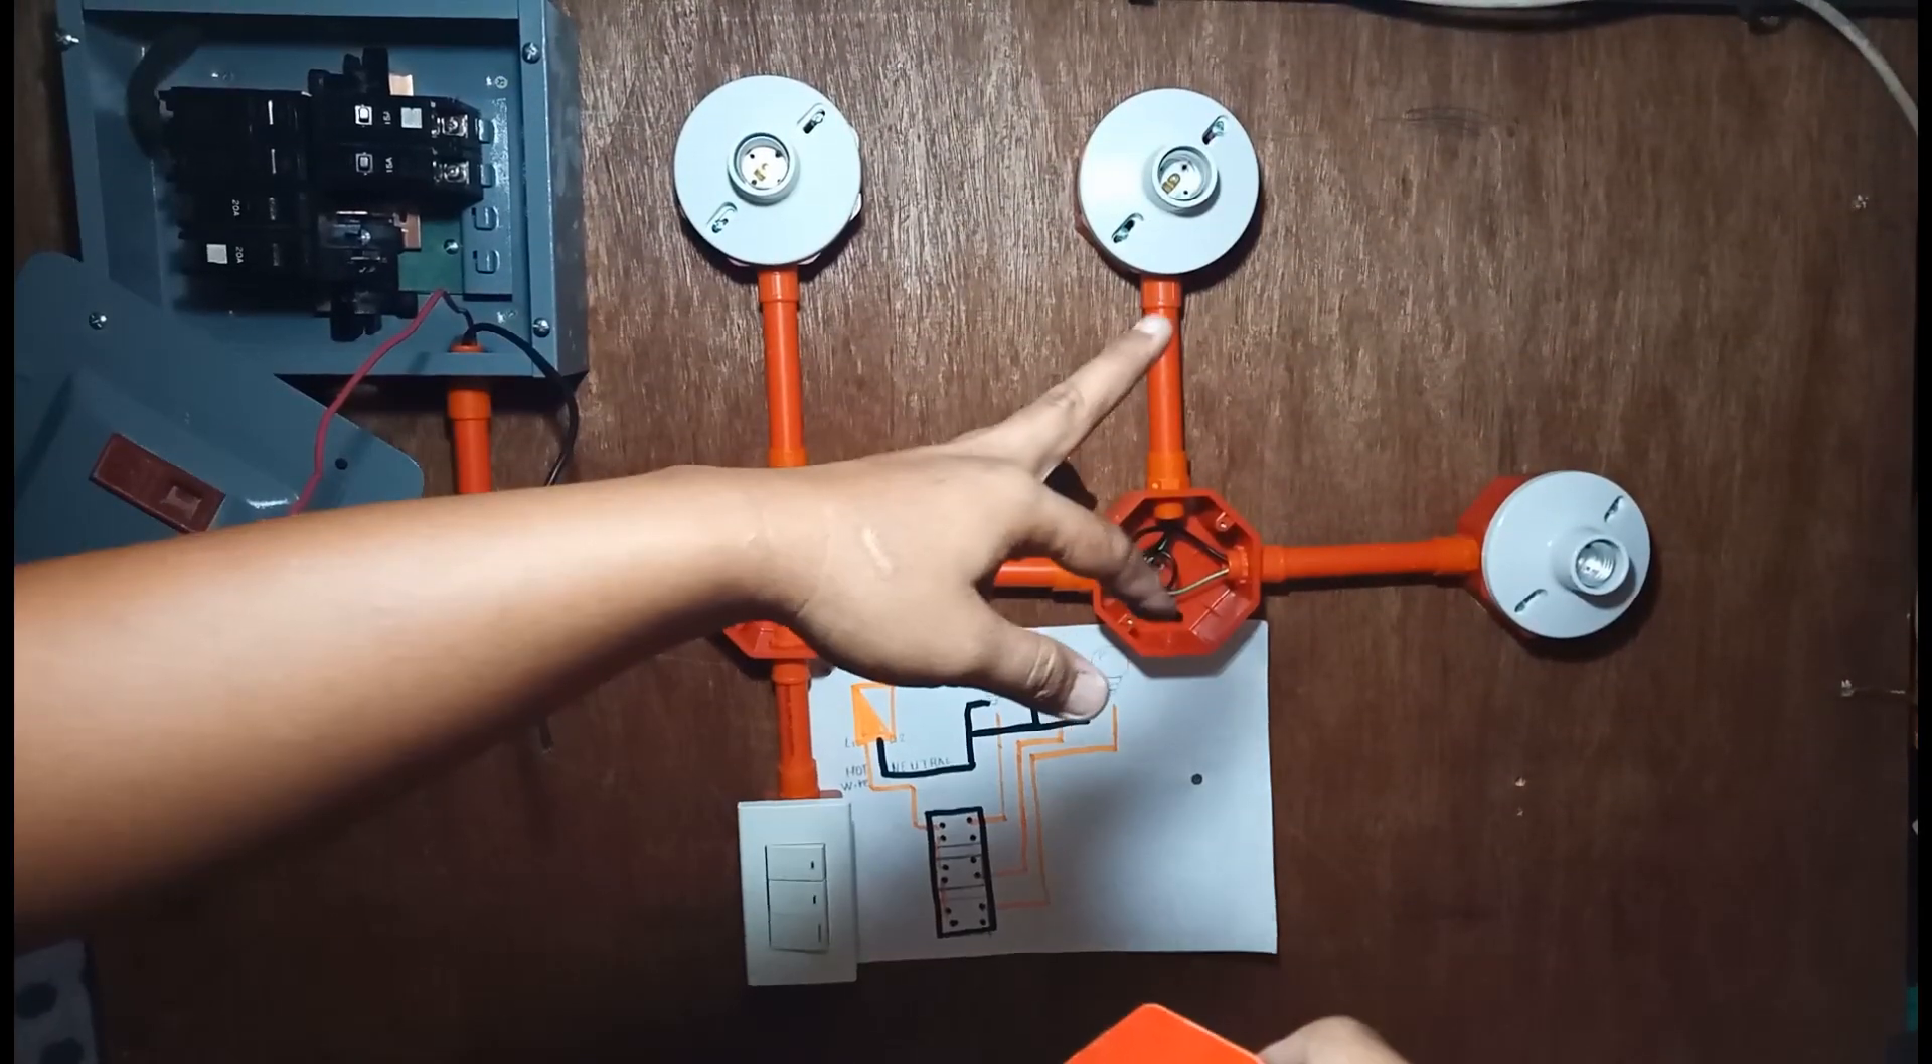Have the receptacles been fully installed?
Yes.